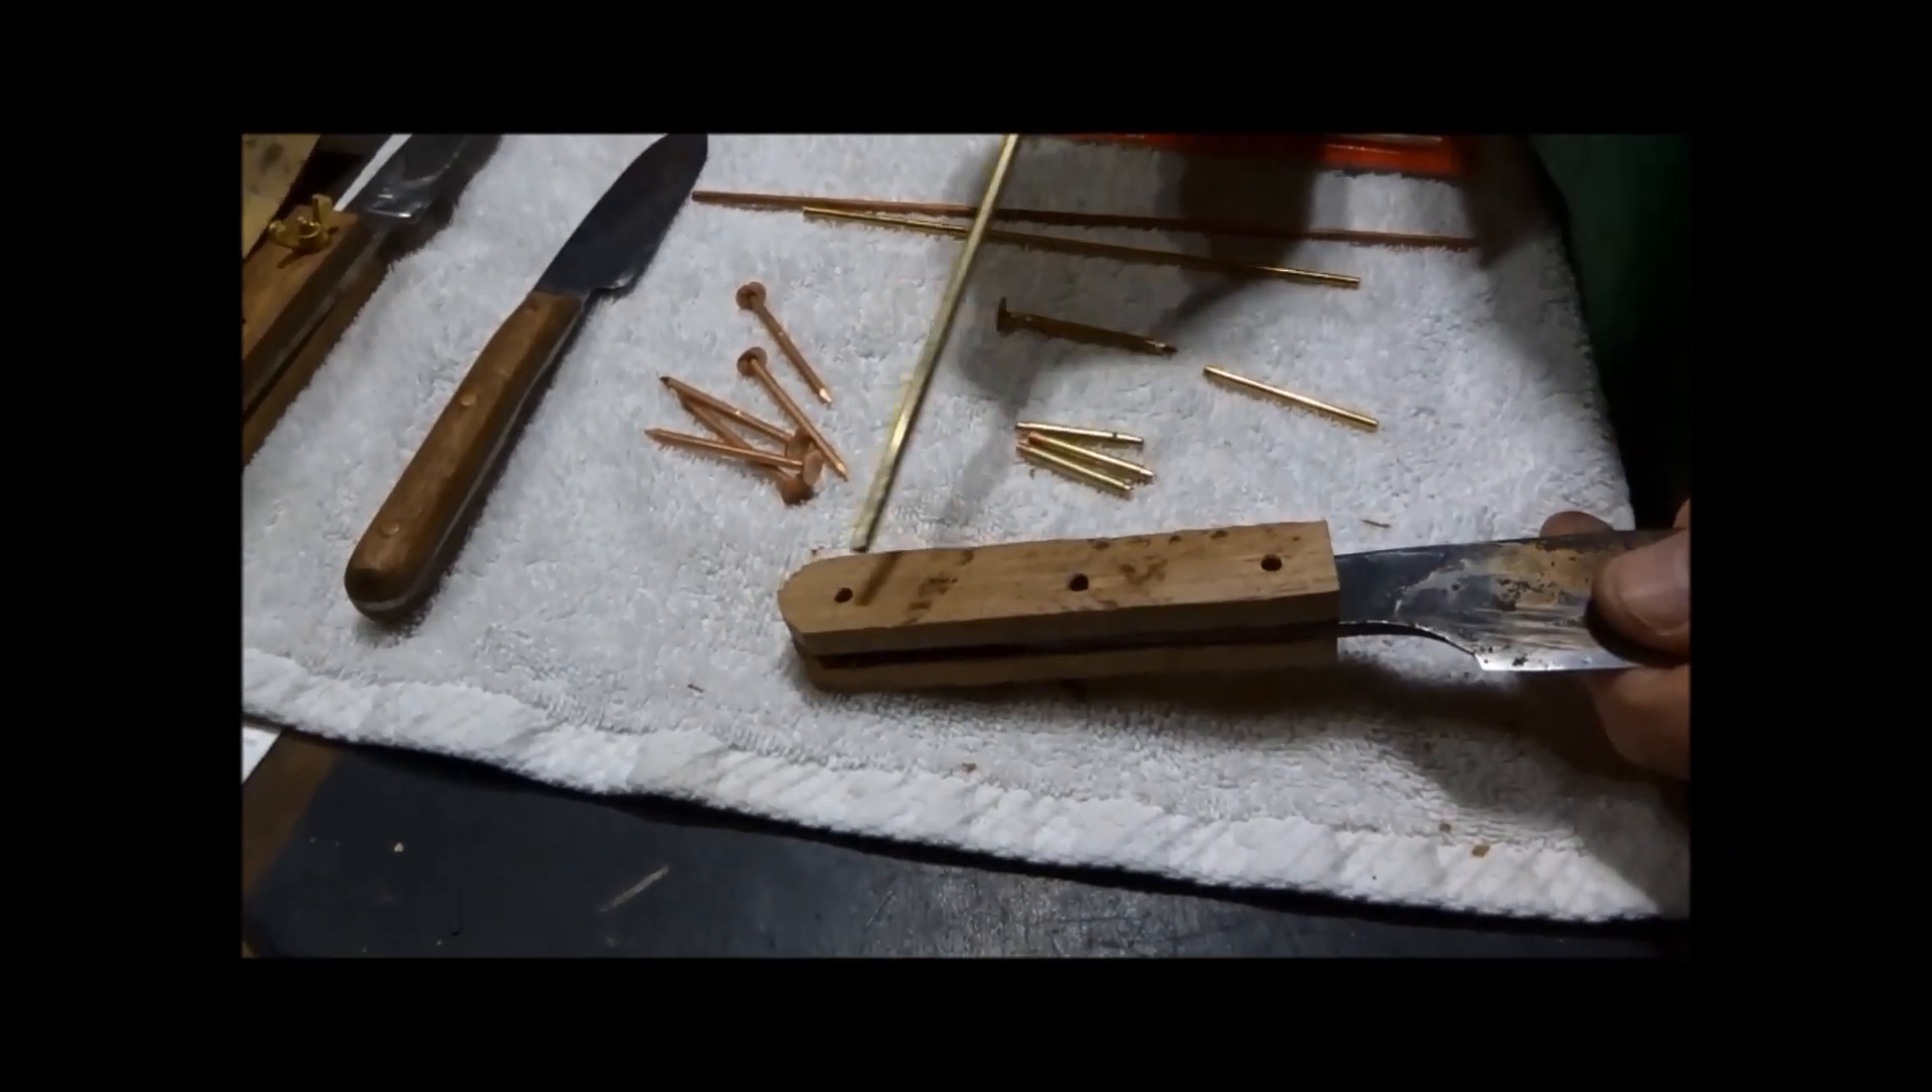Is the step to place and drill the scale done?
Yes.